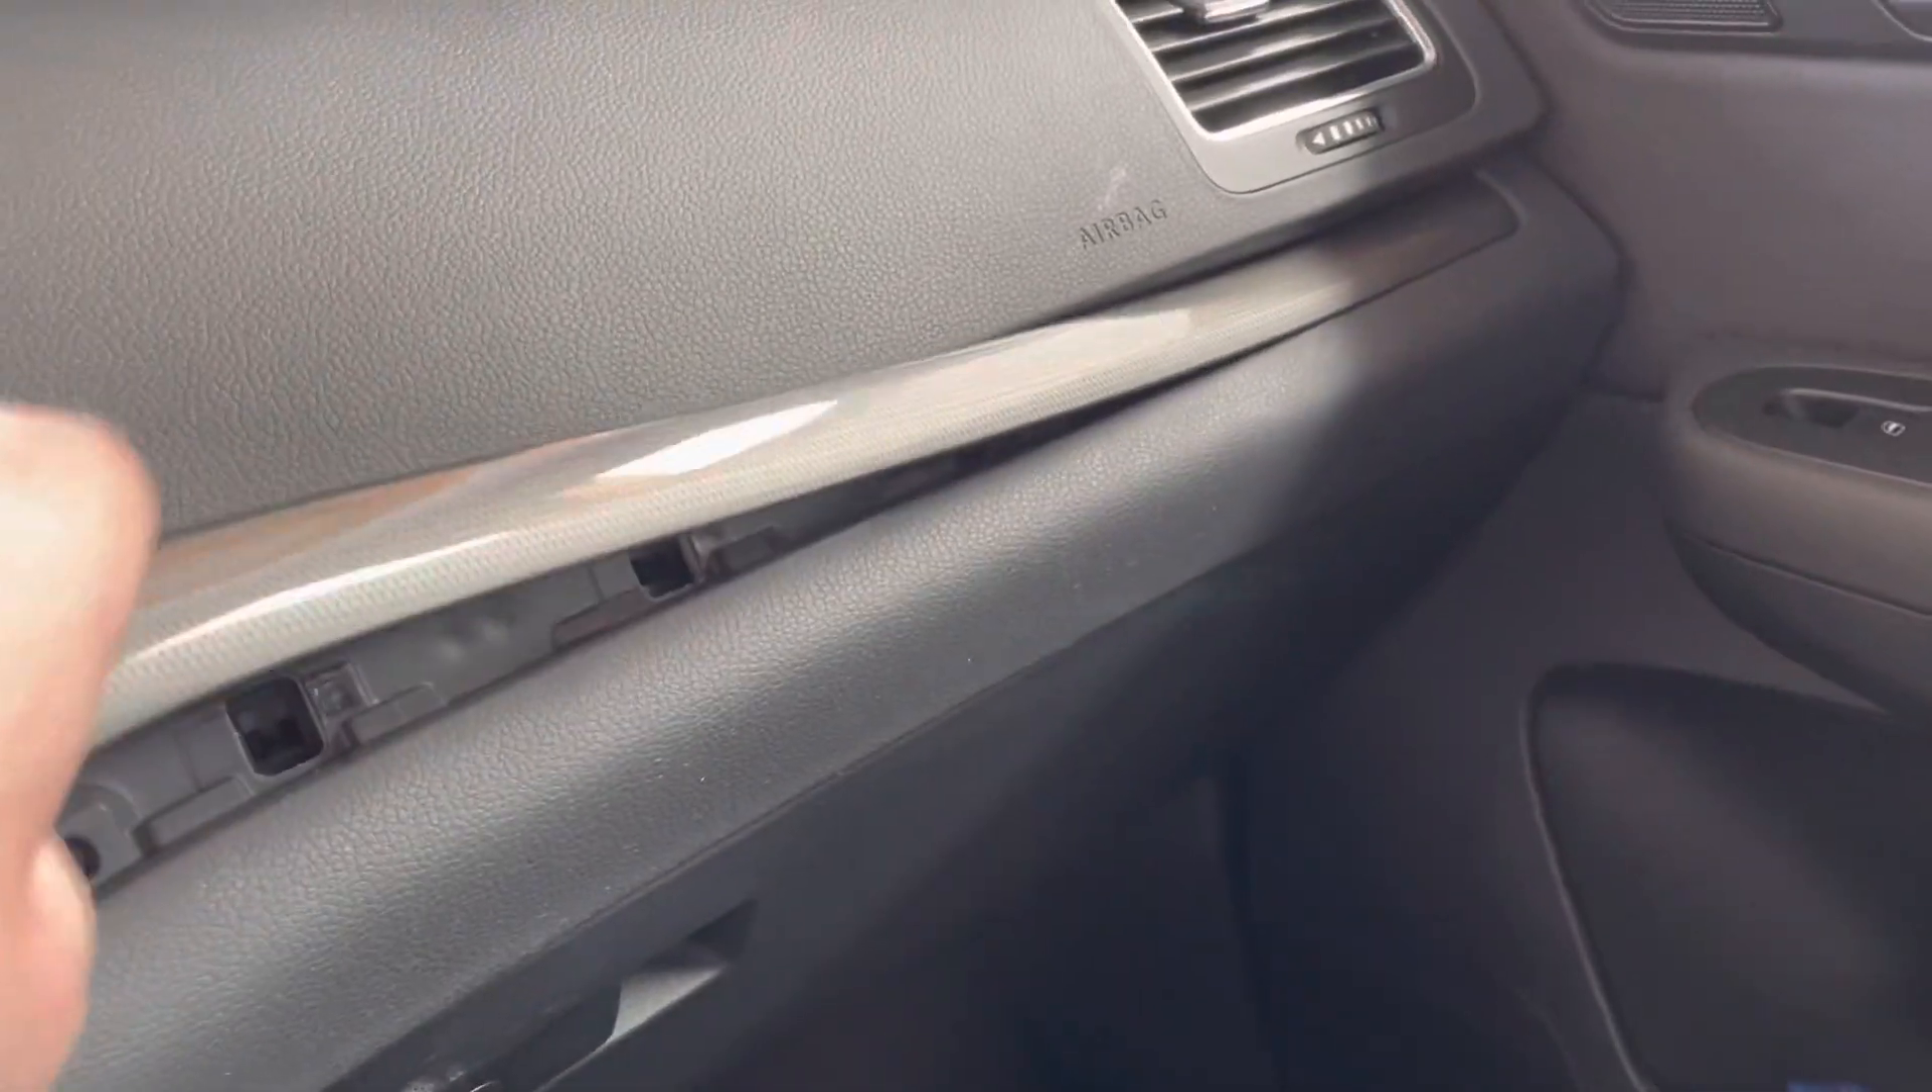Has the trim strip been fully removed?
No.